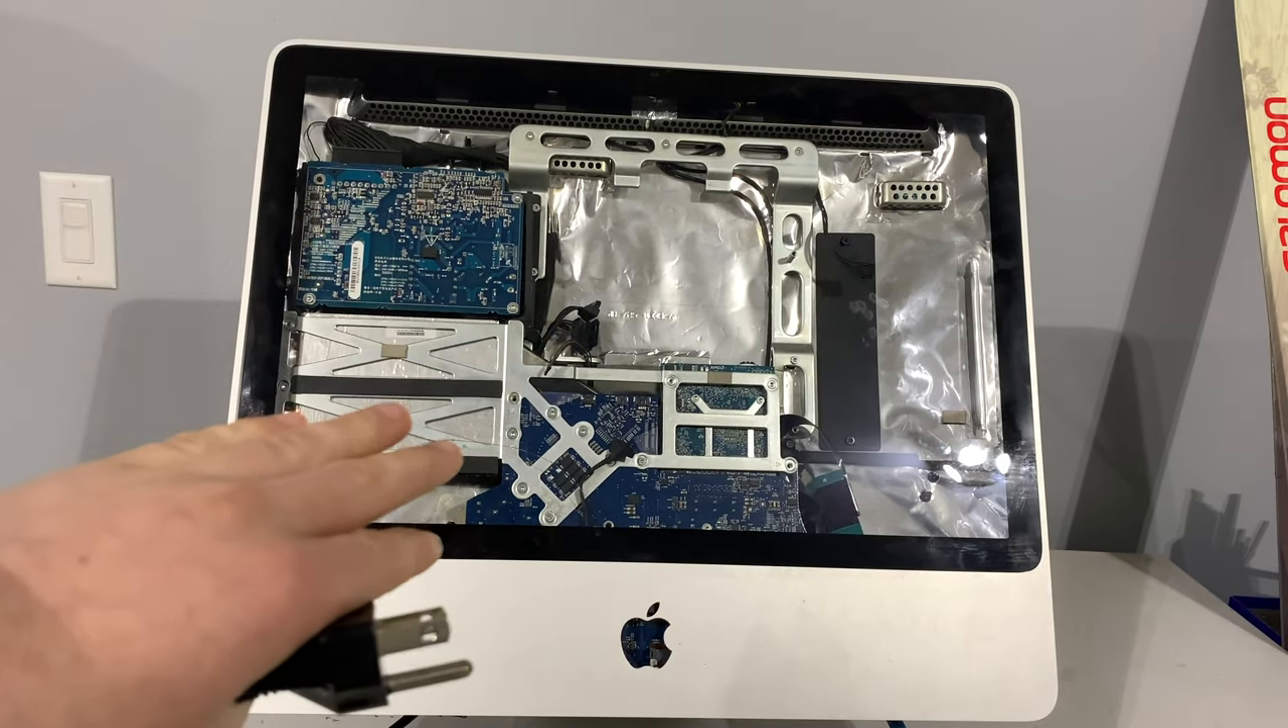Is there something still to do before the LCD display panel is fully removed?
No.